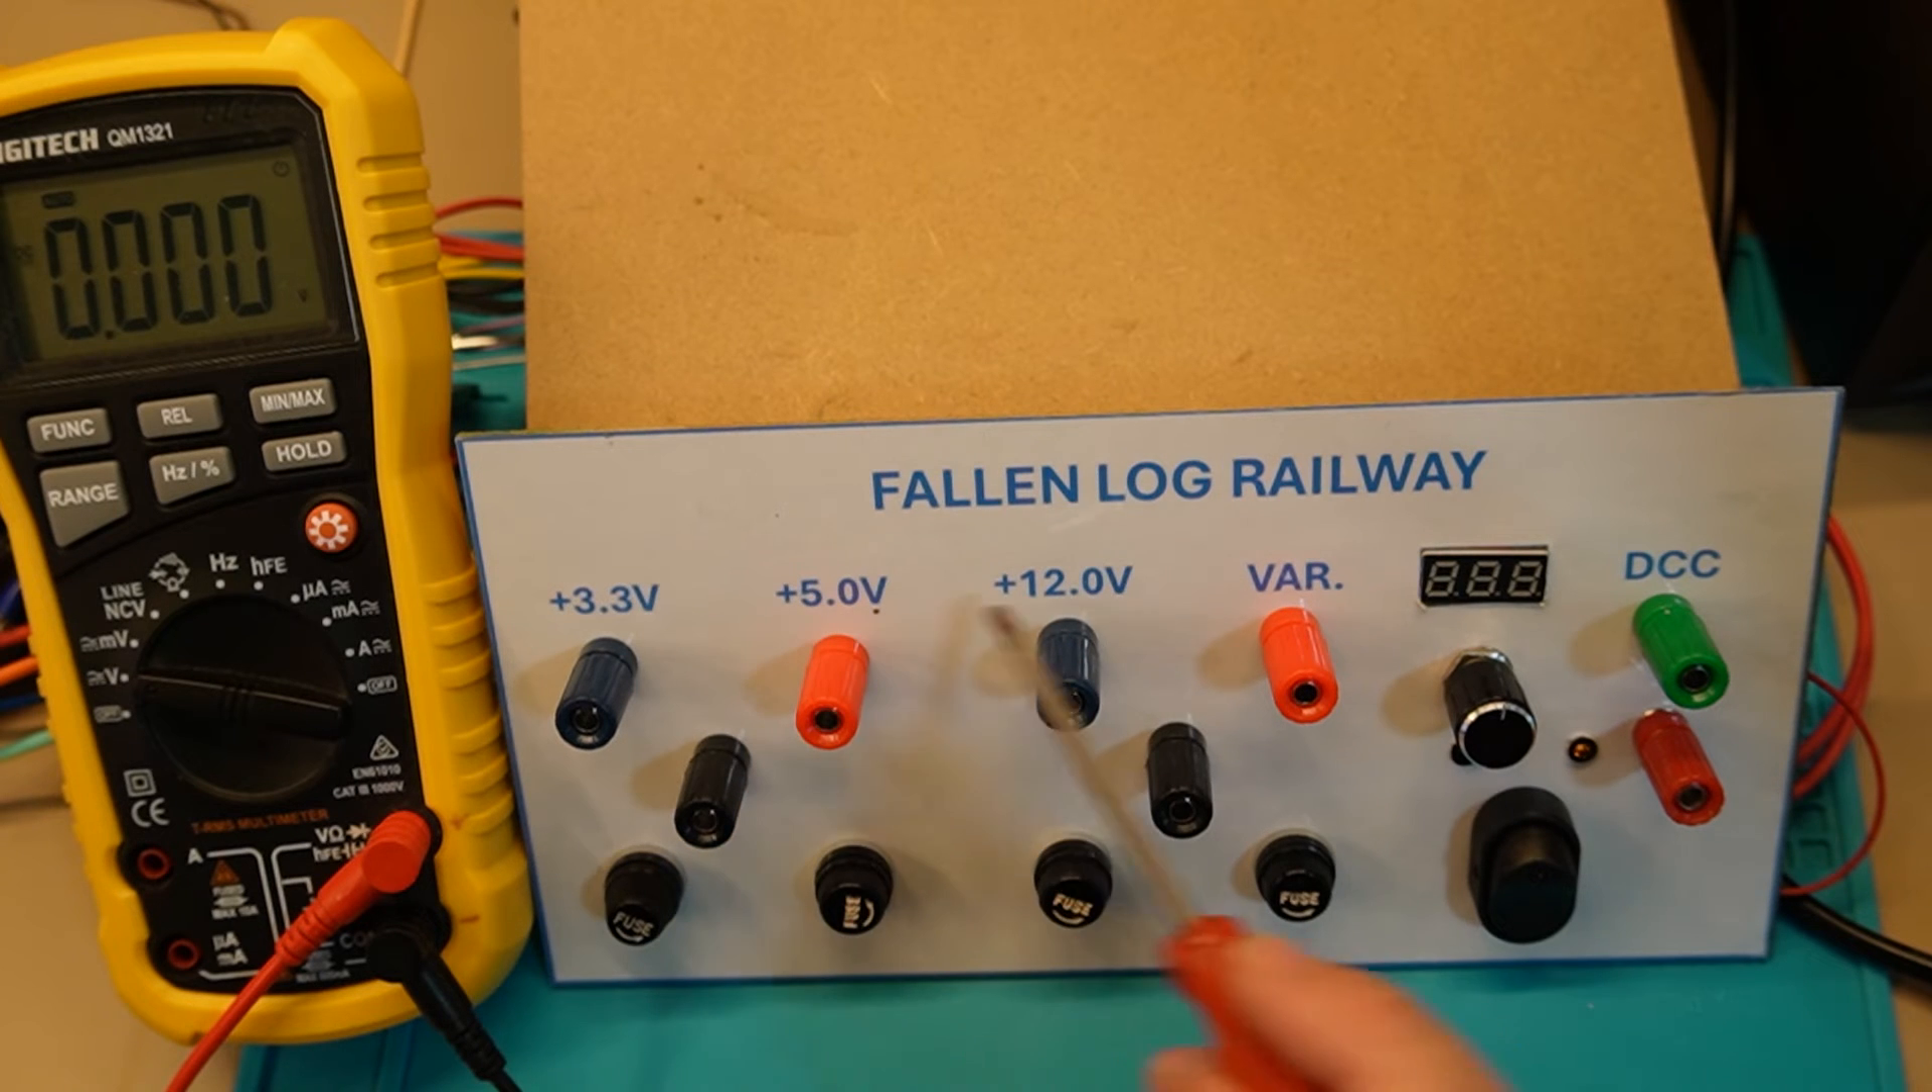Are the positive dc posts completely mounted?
Yes.